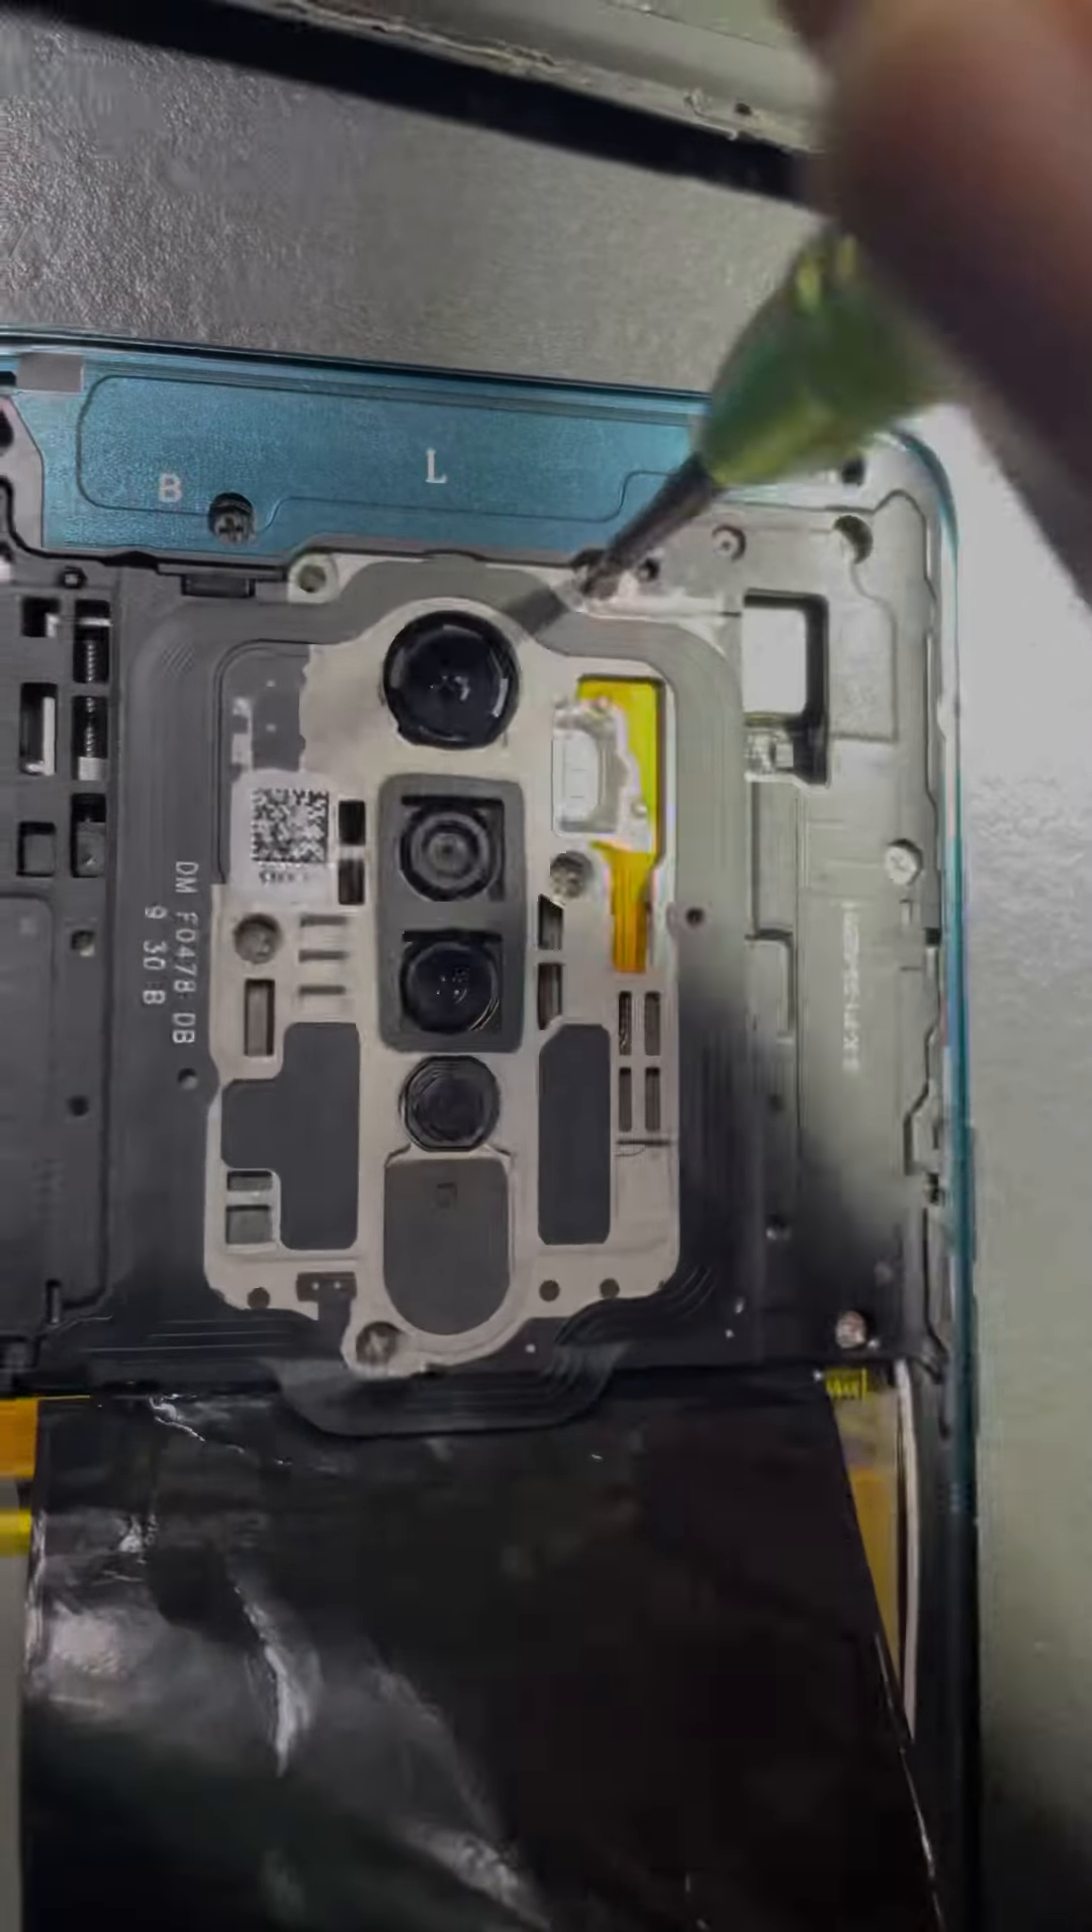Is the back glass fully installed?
No.